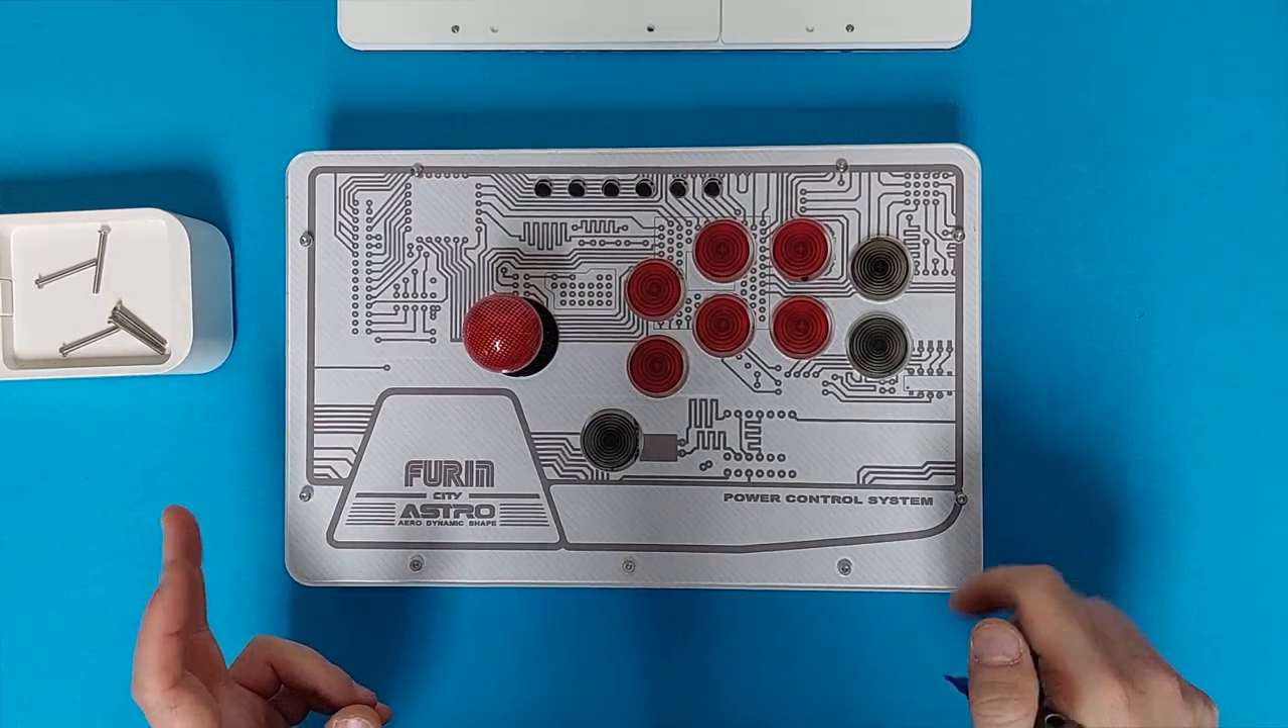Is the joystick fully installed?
Yes.